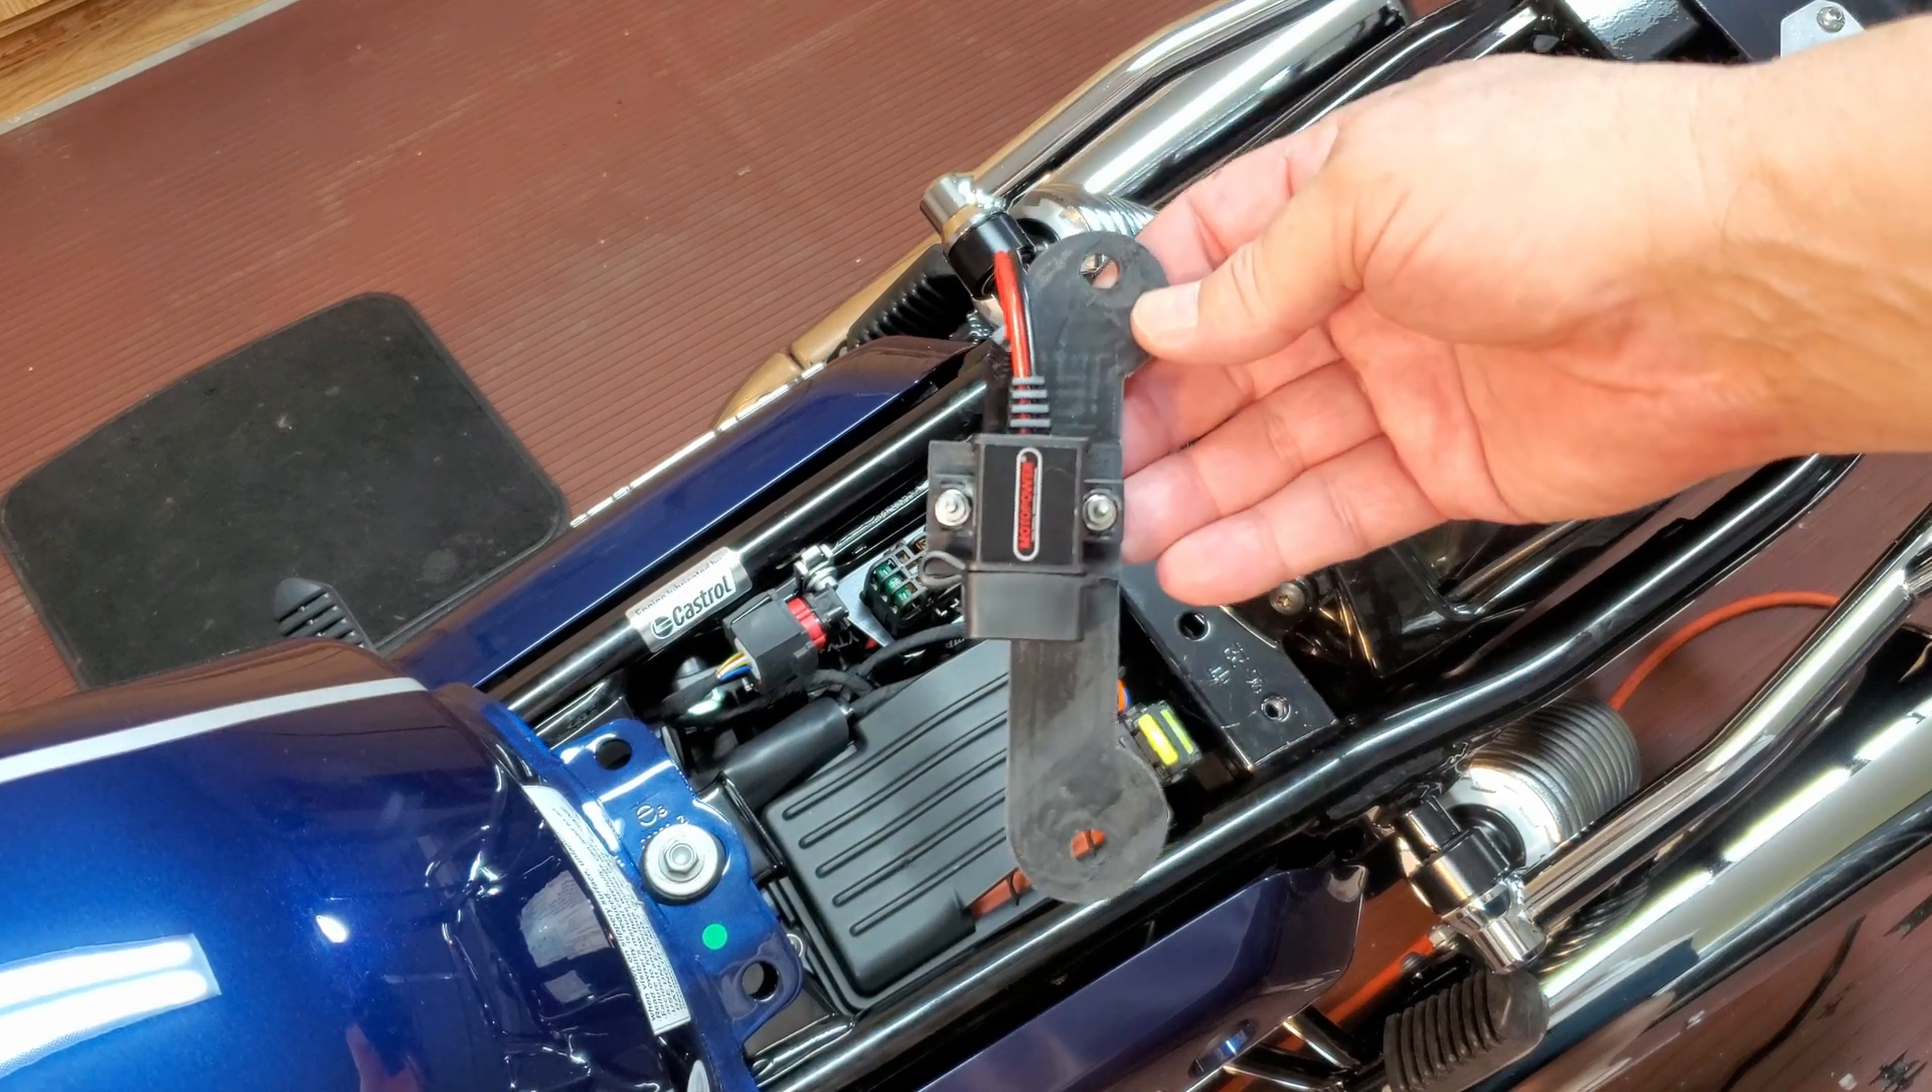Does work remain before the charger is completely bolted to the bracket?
No.